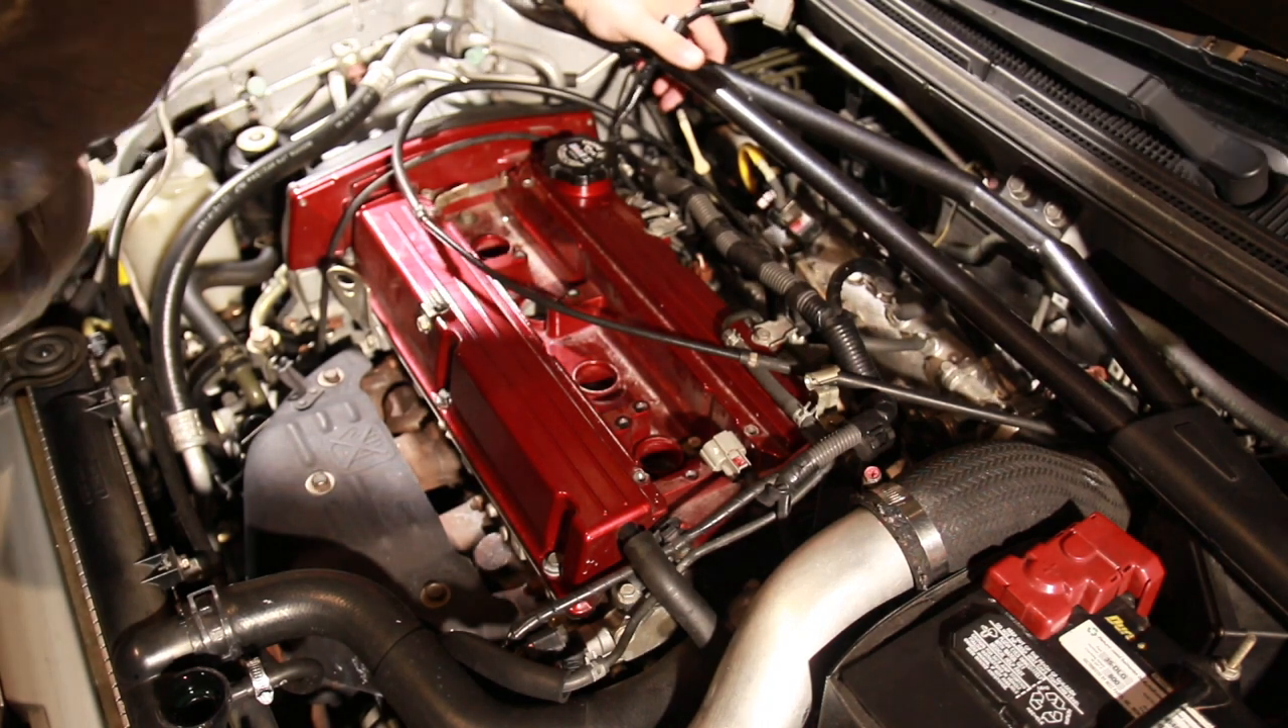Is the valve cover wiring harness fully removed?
No.